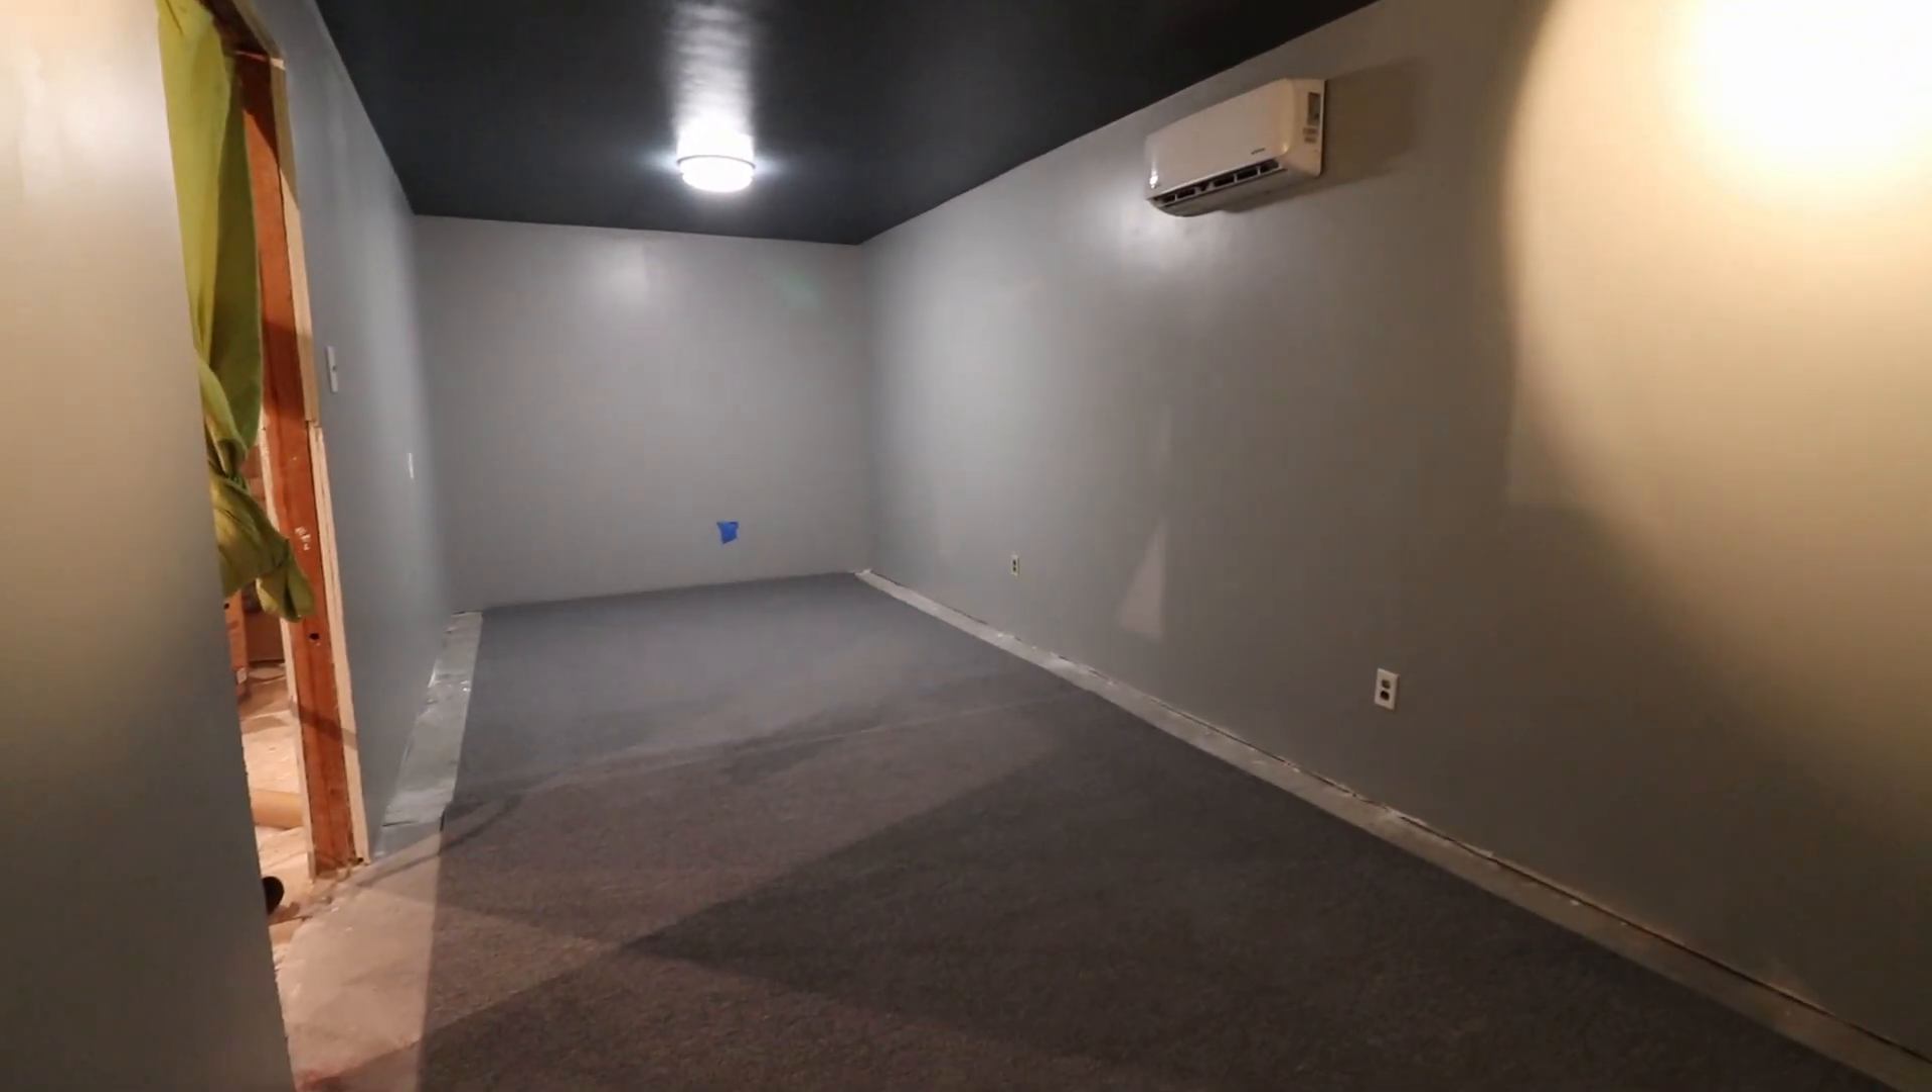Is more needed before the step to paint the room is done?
No.